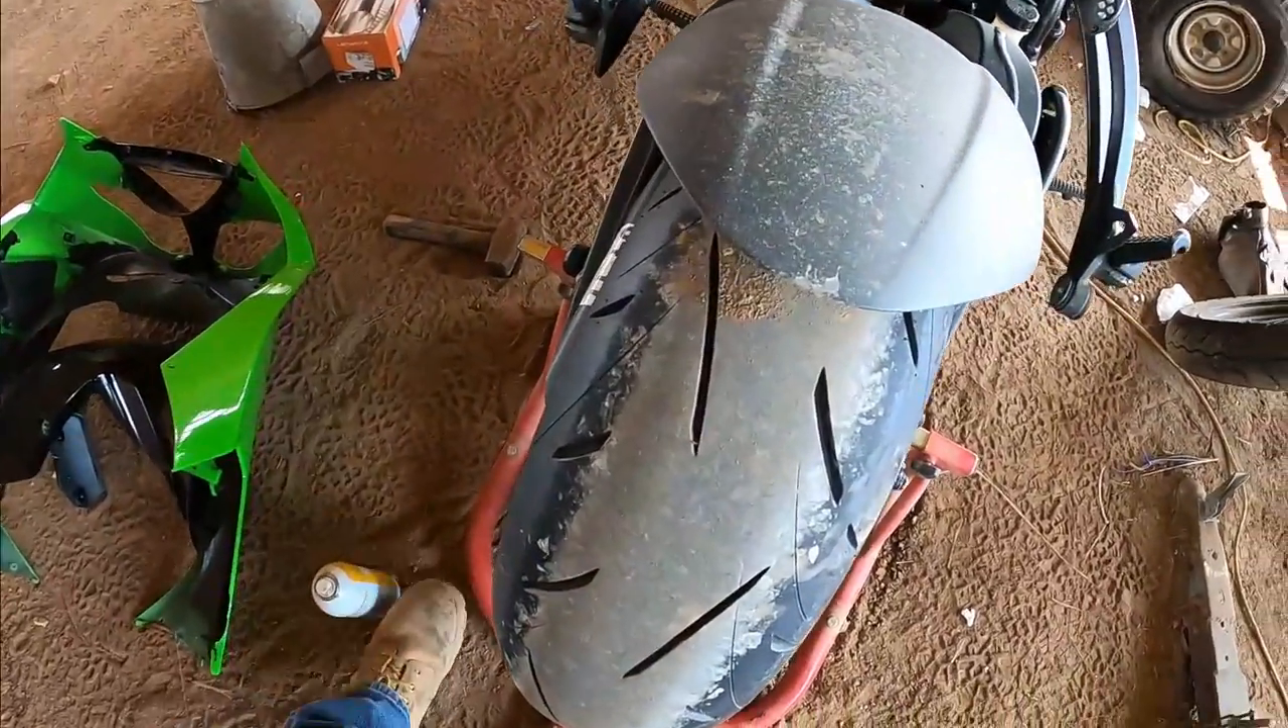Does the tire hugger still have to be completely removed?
Yes.